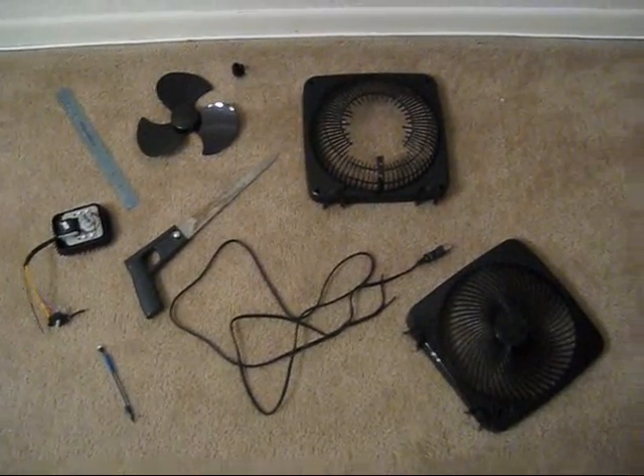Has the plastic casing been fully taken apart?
Yes.